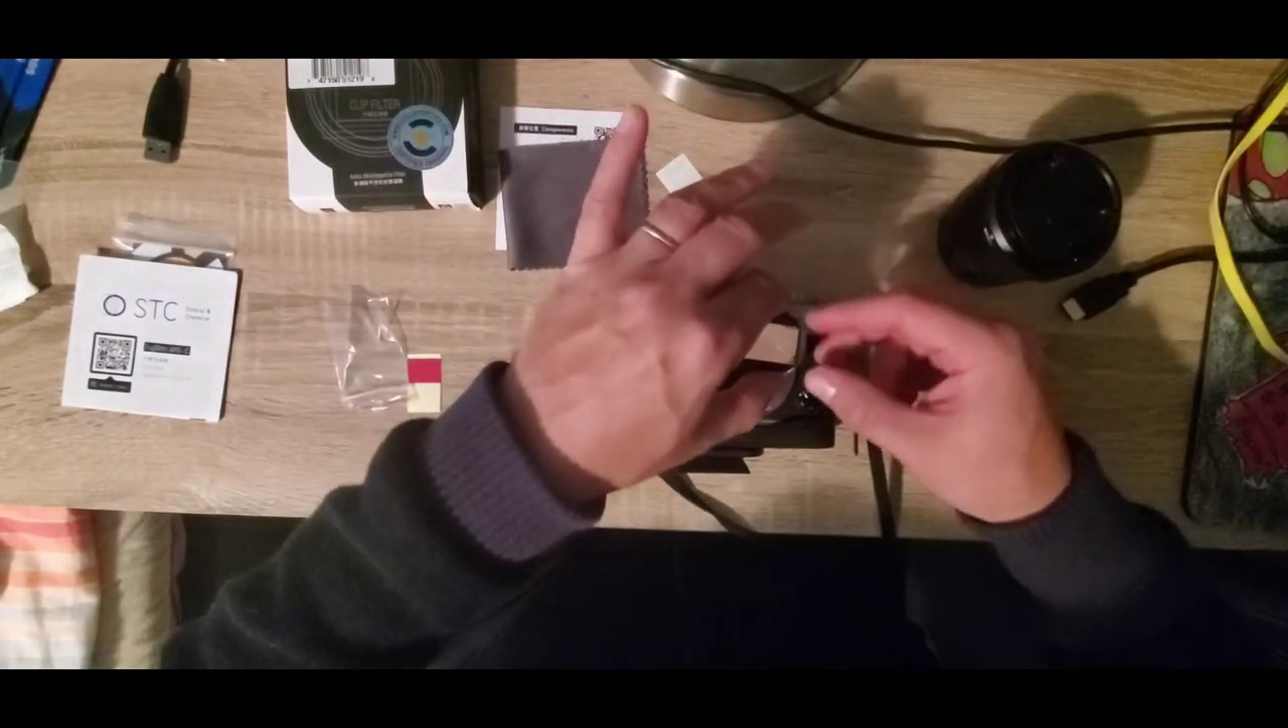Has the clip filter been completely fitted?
No.